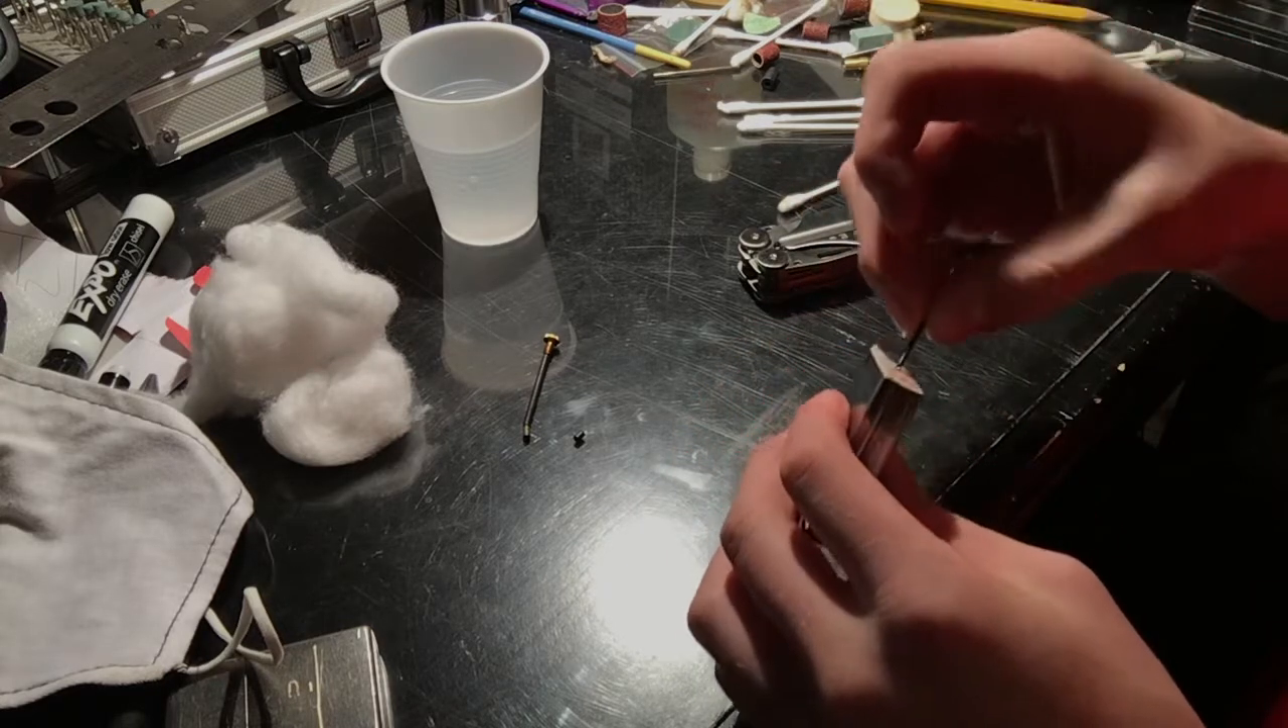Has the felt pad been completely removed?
No.